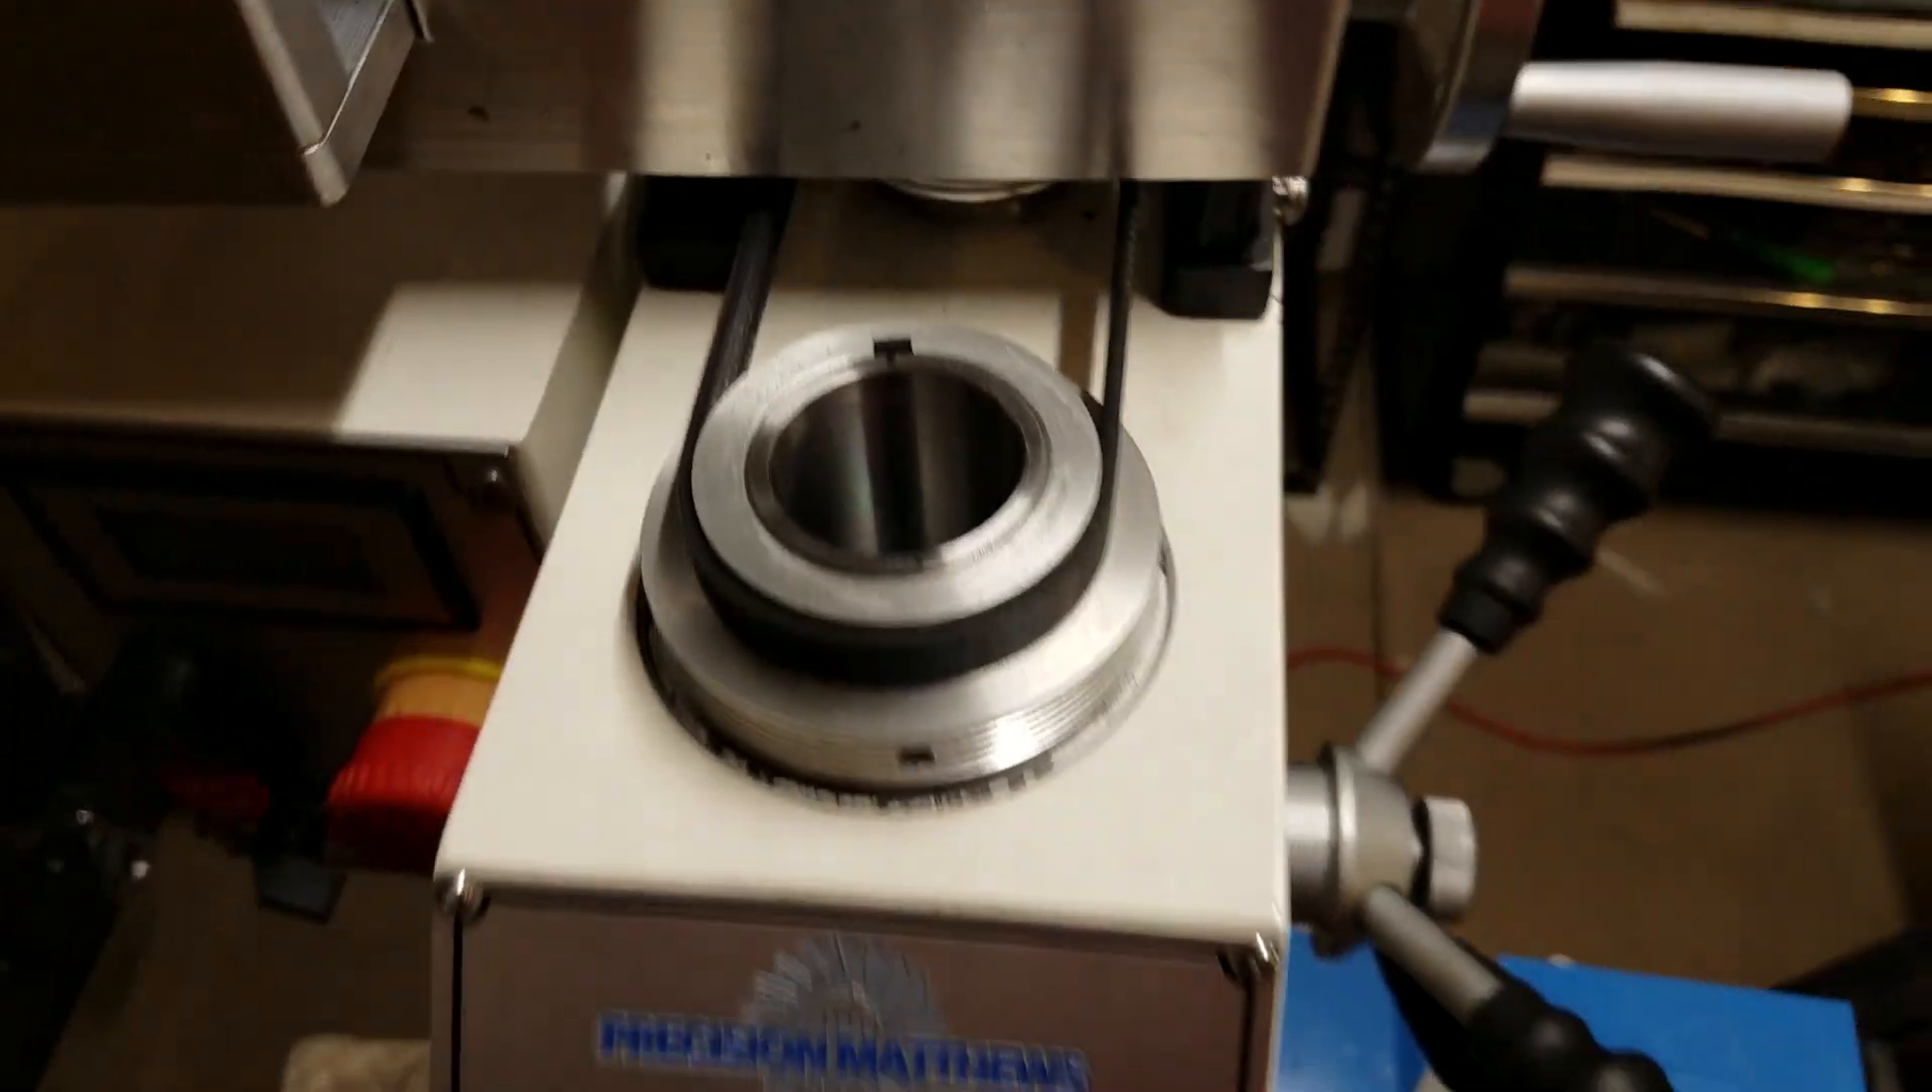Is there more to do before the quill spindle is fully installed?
Yes.